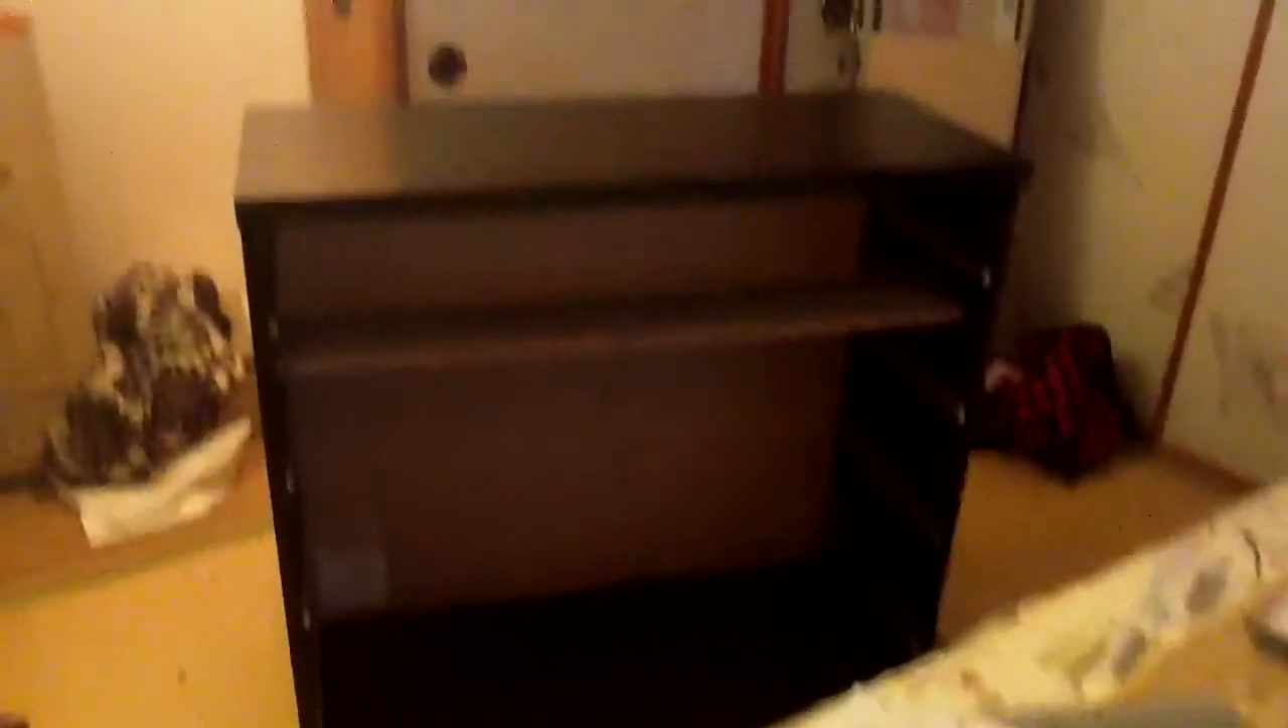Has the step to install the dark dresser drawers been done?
No.